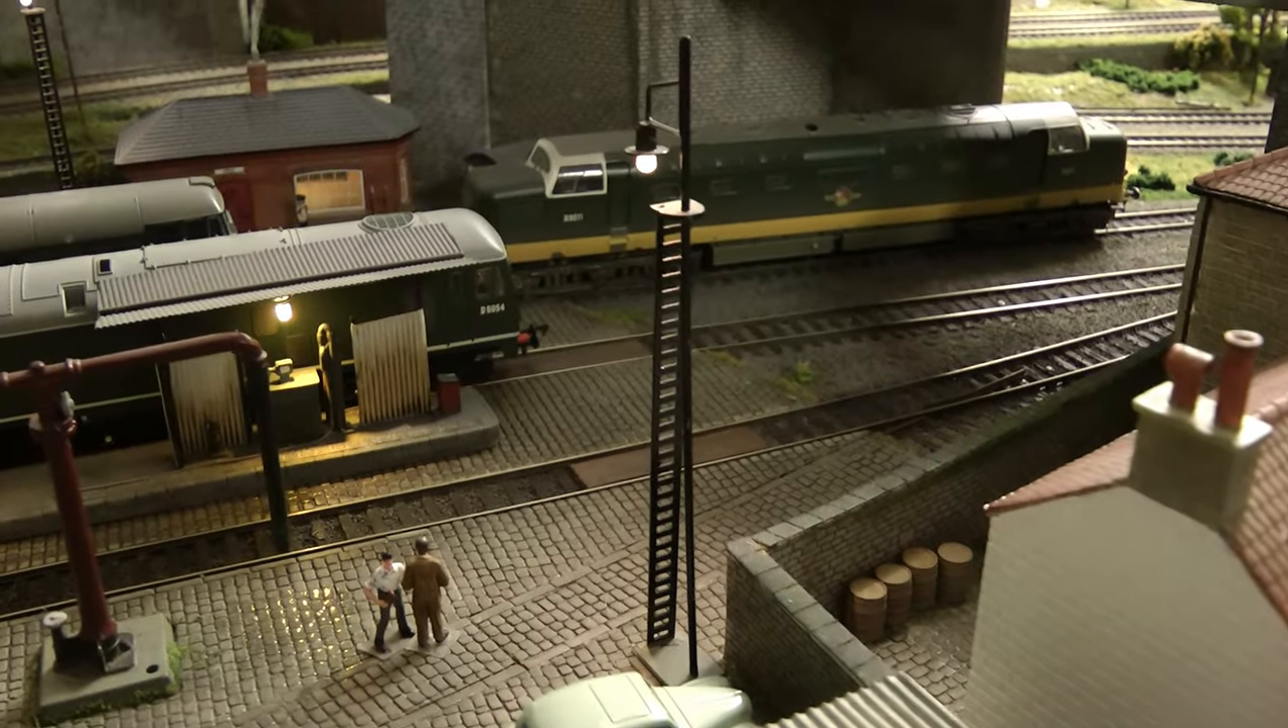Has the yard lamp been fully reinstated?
Yes.